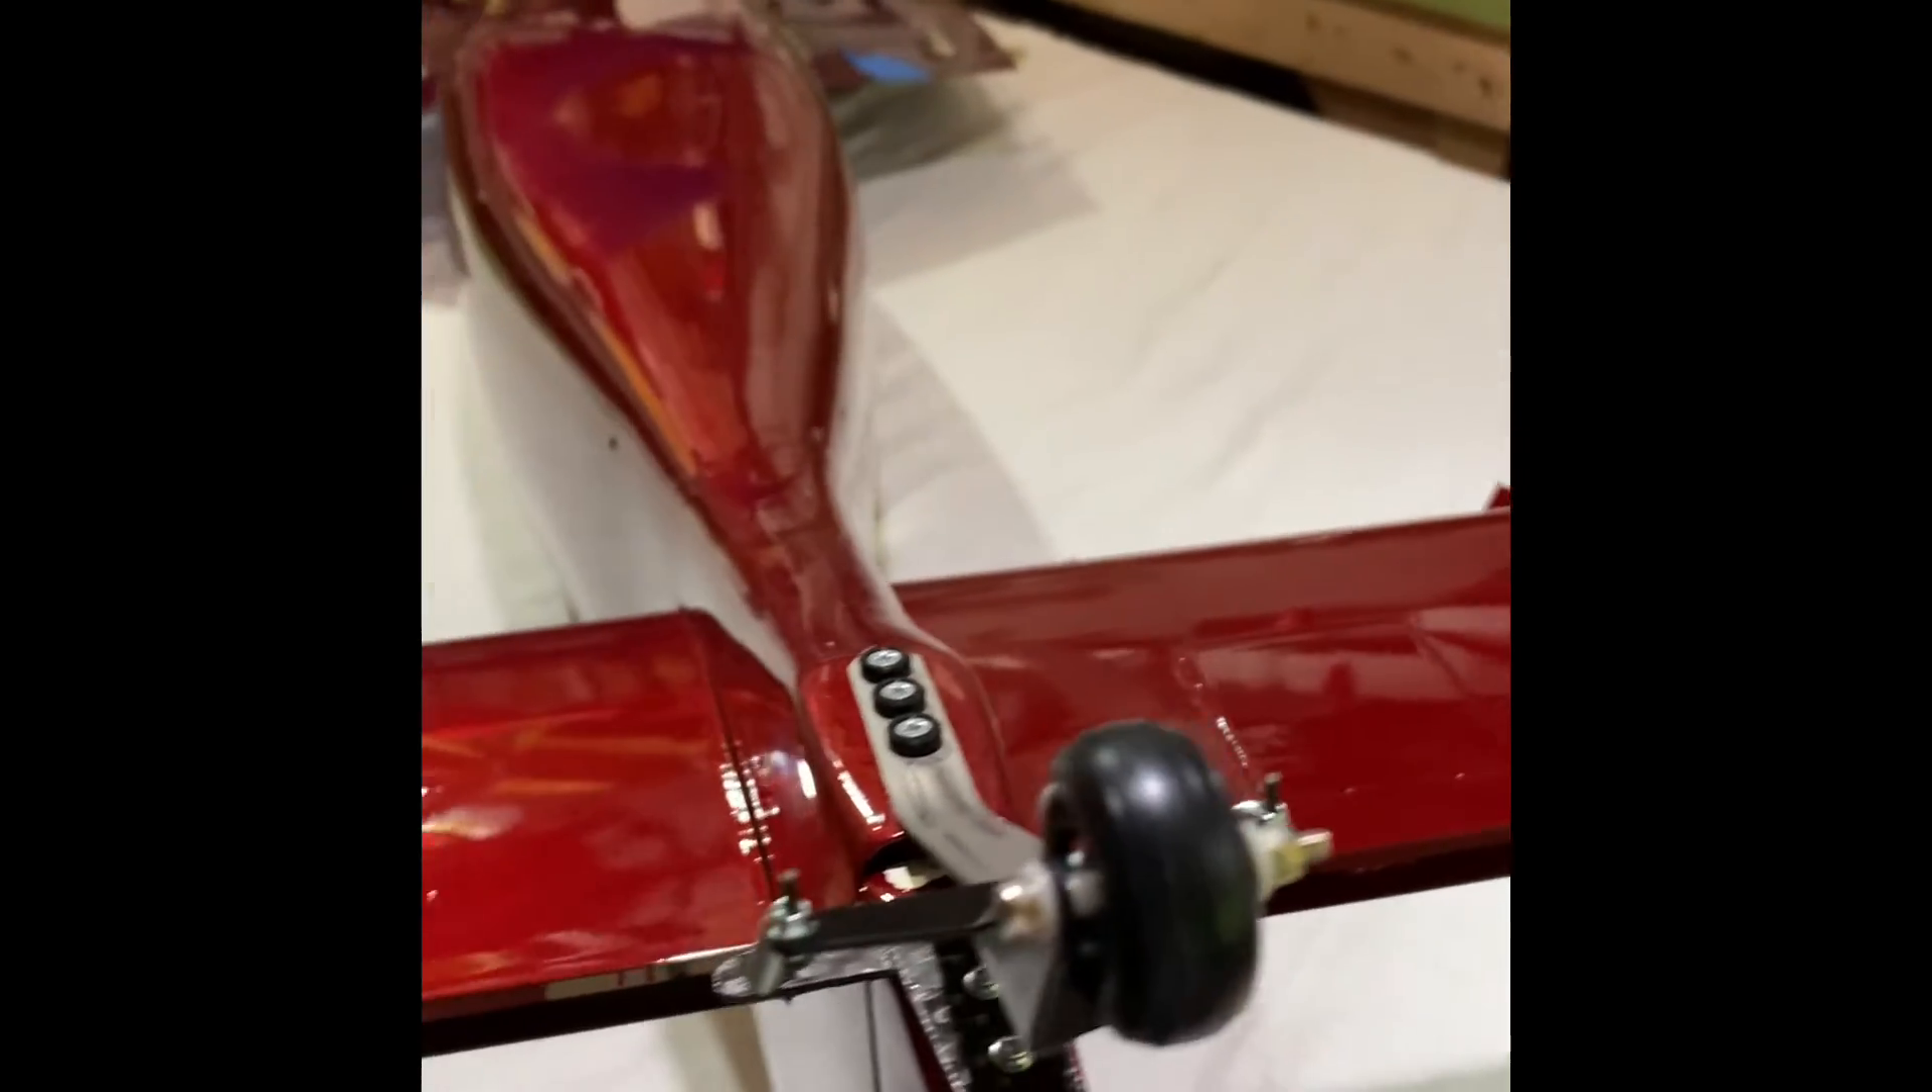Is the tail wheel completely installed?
Yes.